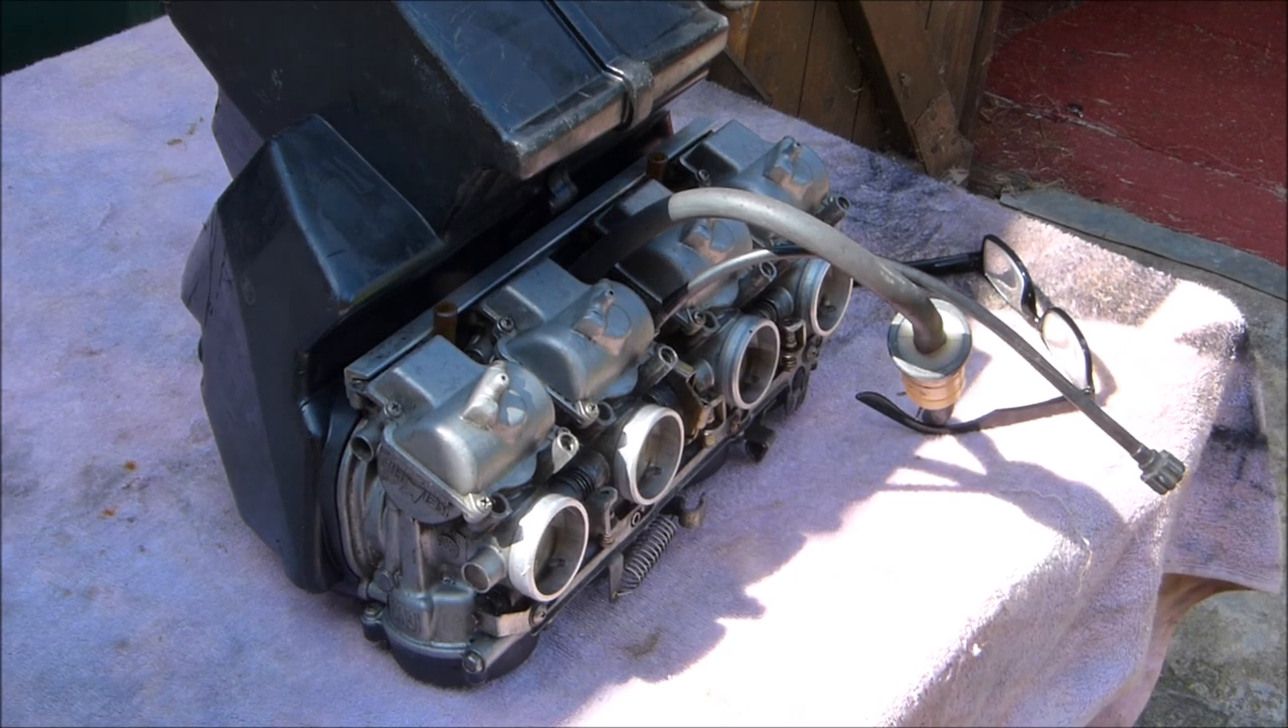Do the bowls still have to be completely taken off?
Yes.